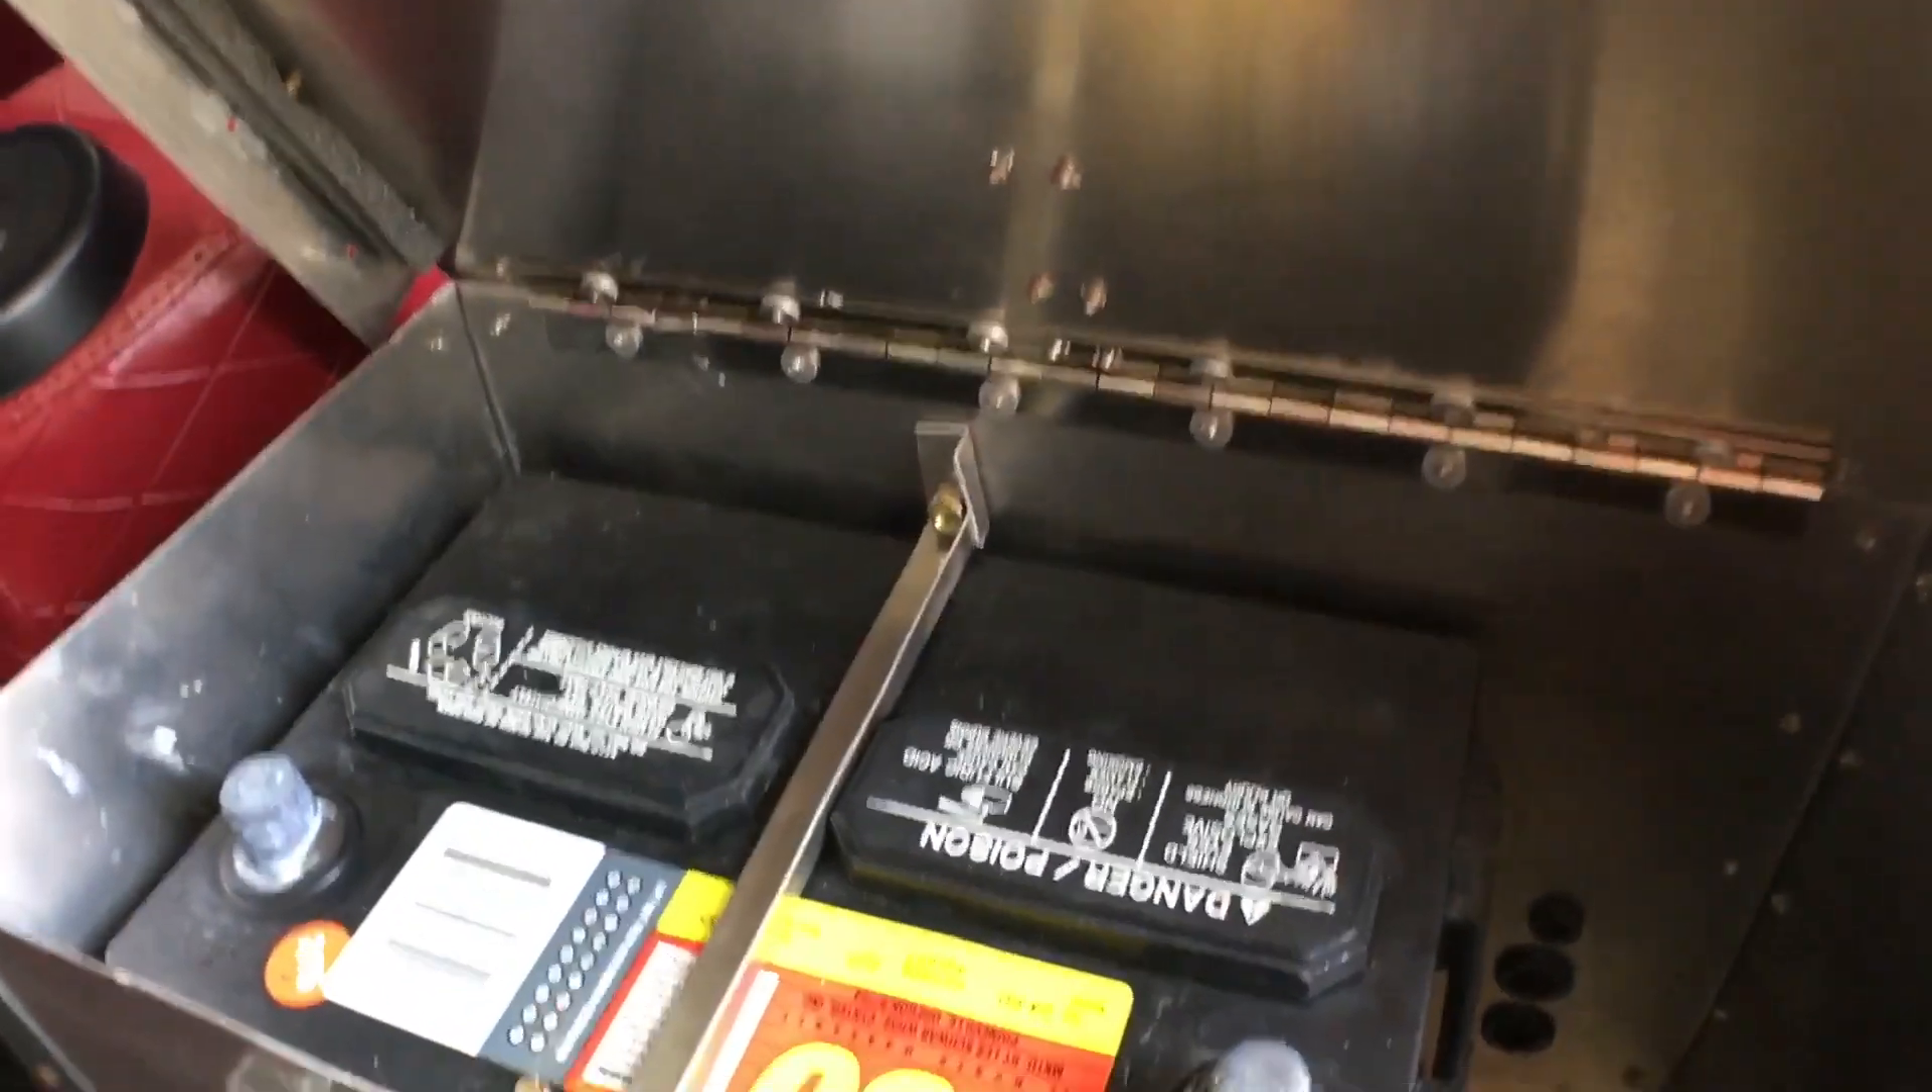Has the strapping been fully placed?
Yes.